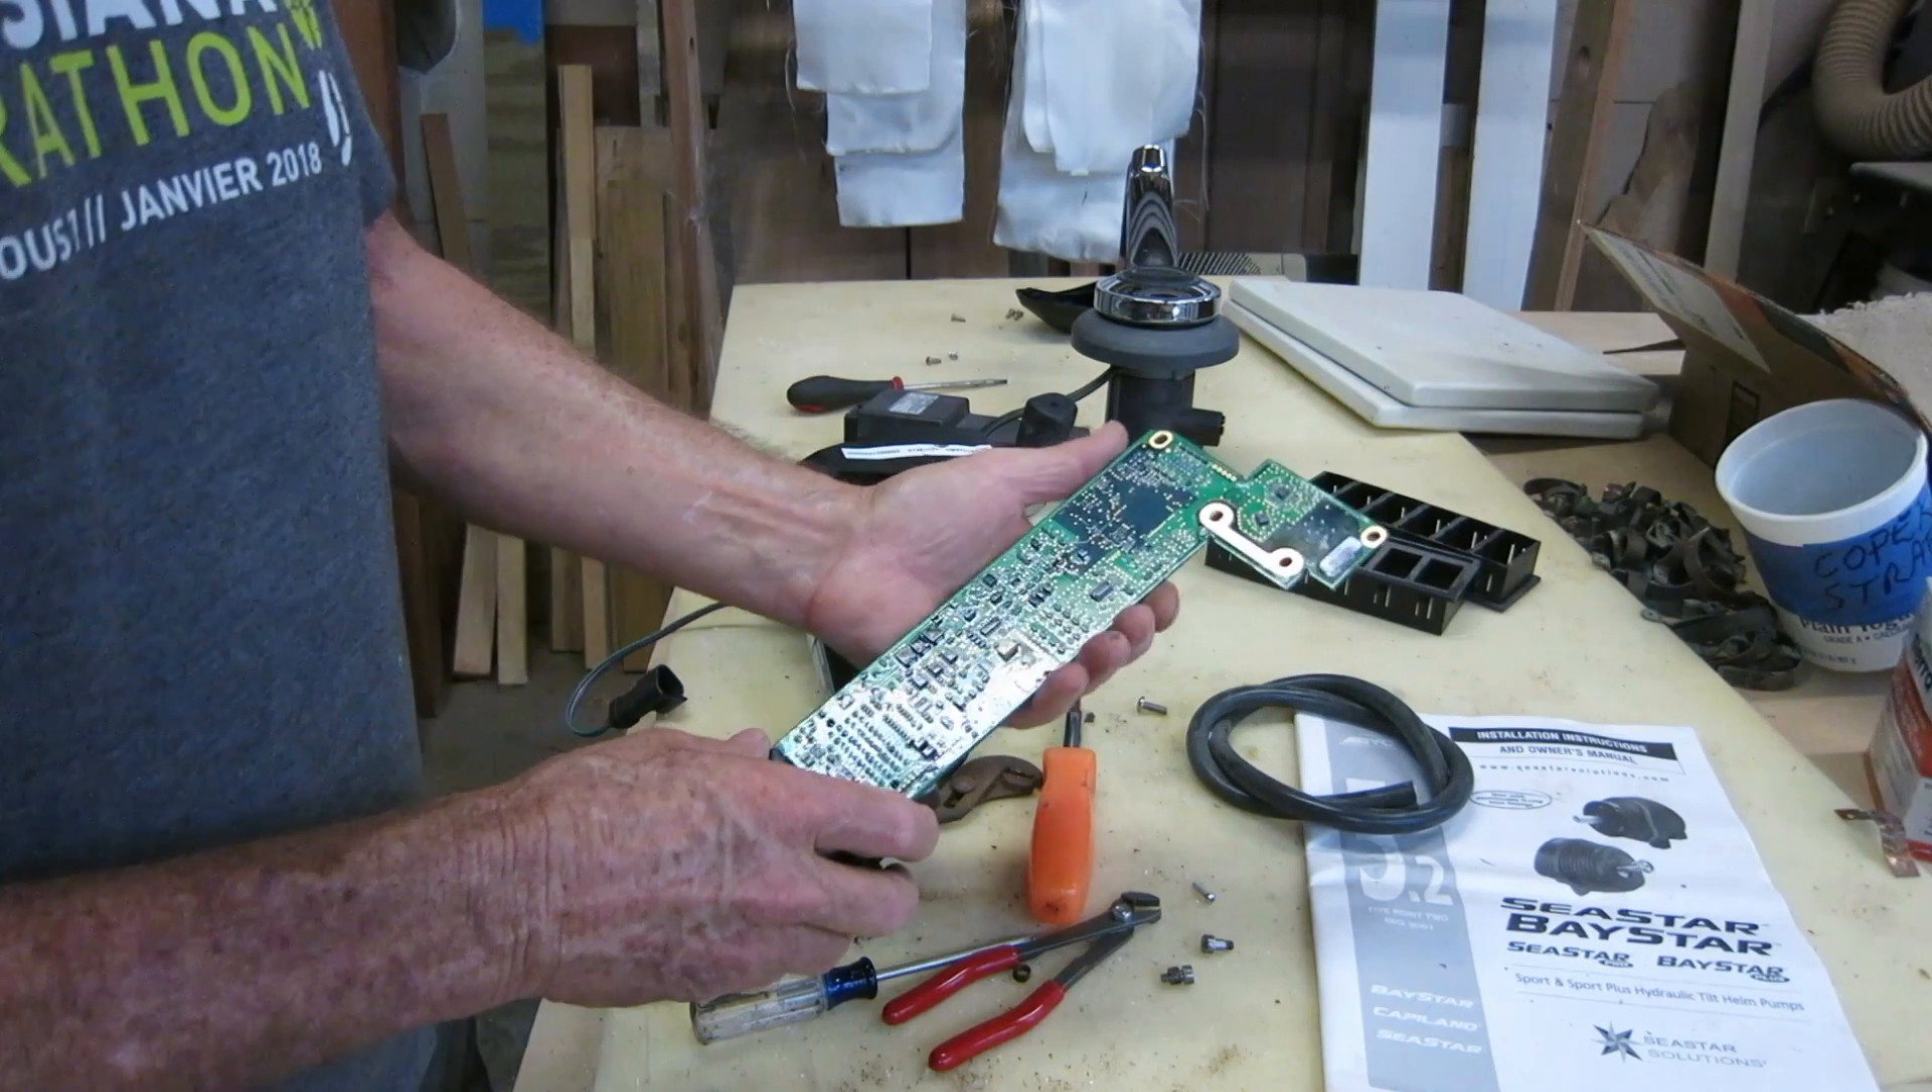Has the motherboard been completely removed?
Yes.